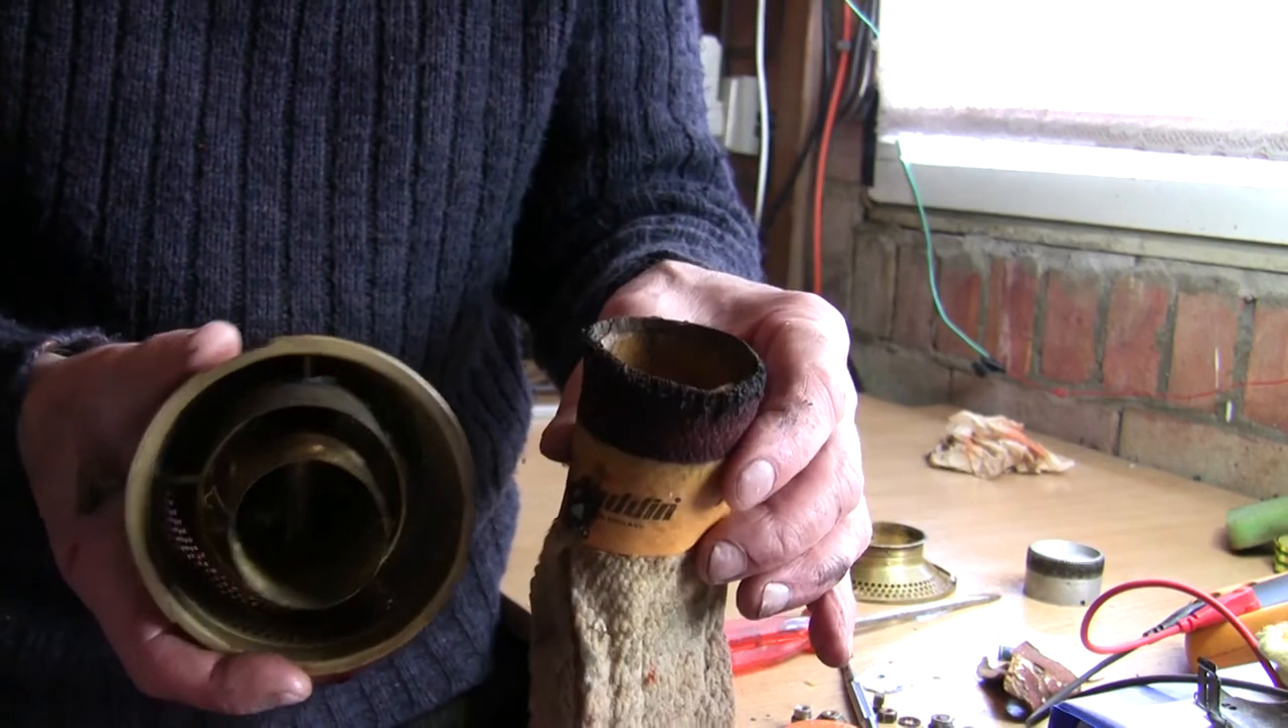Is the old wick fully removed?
Yes.